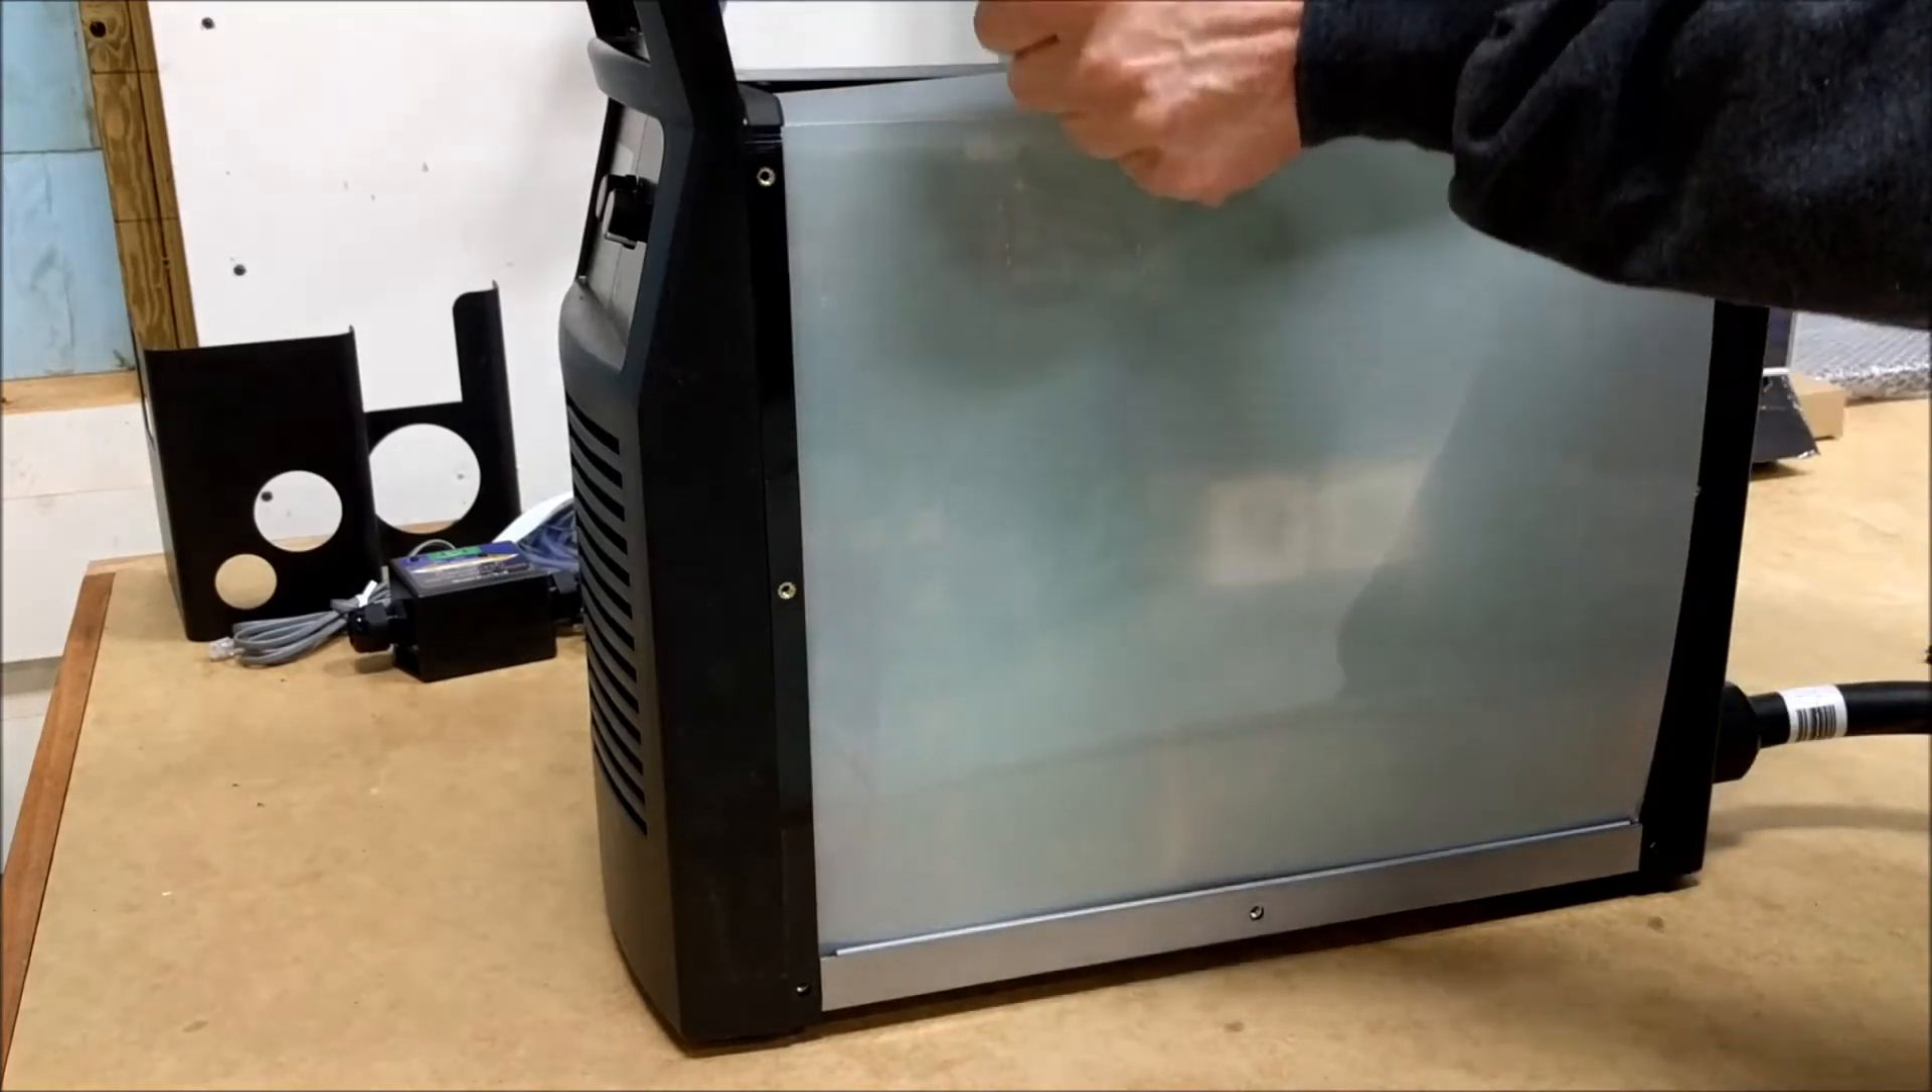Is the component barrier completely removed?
No.